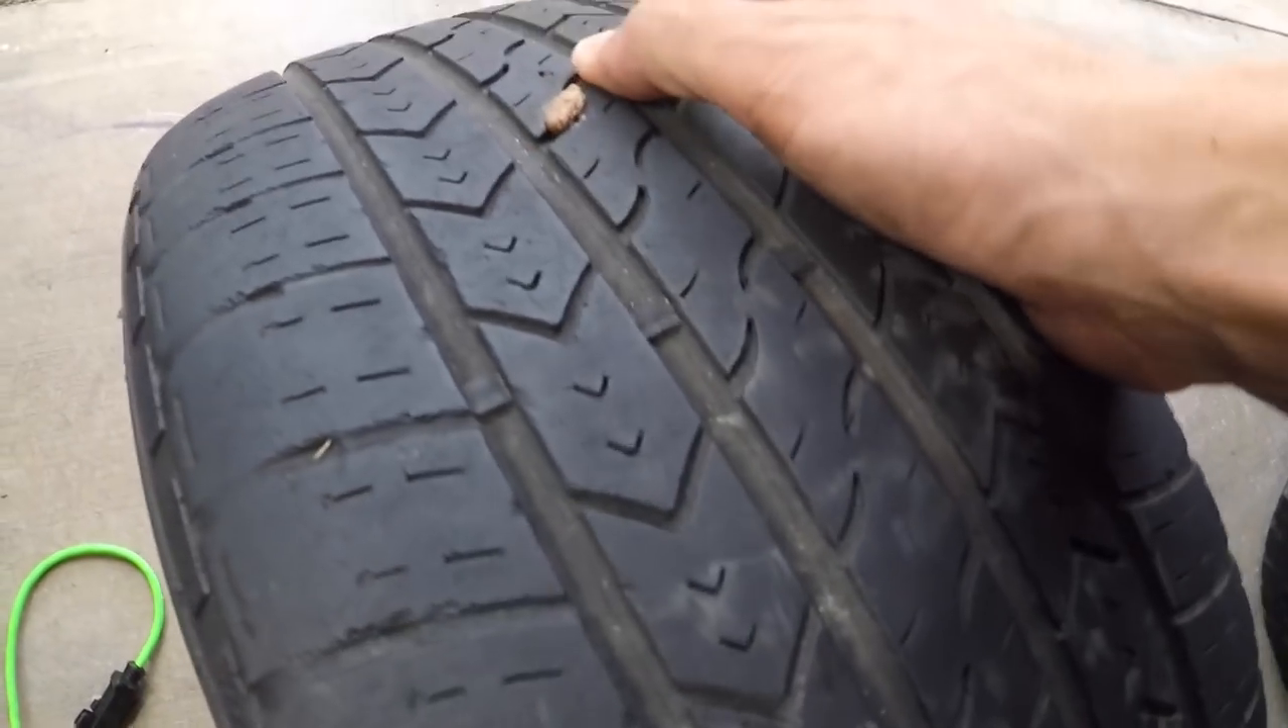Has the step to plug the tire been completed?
Yes.